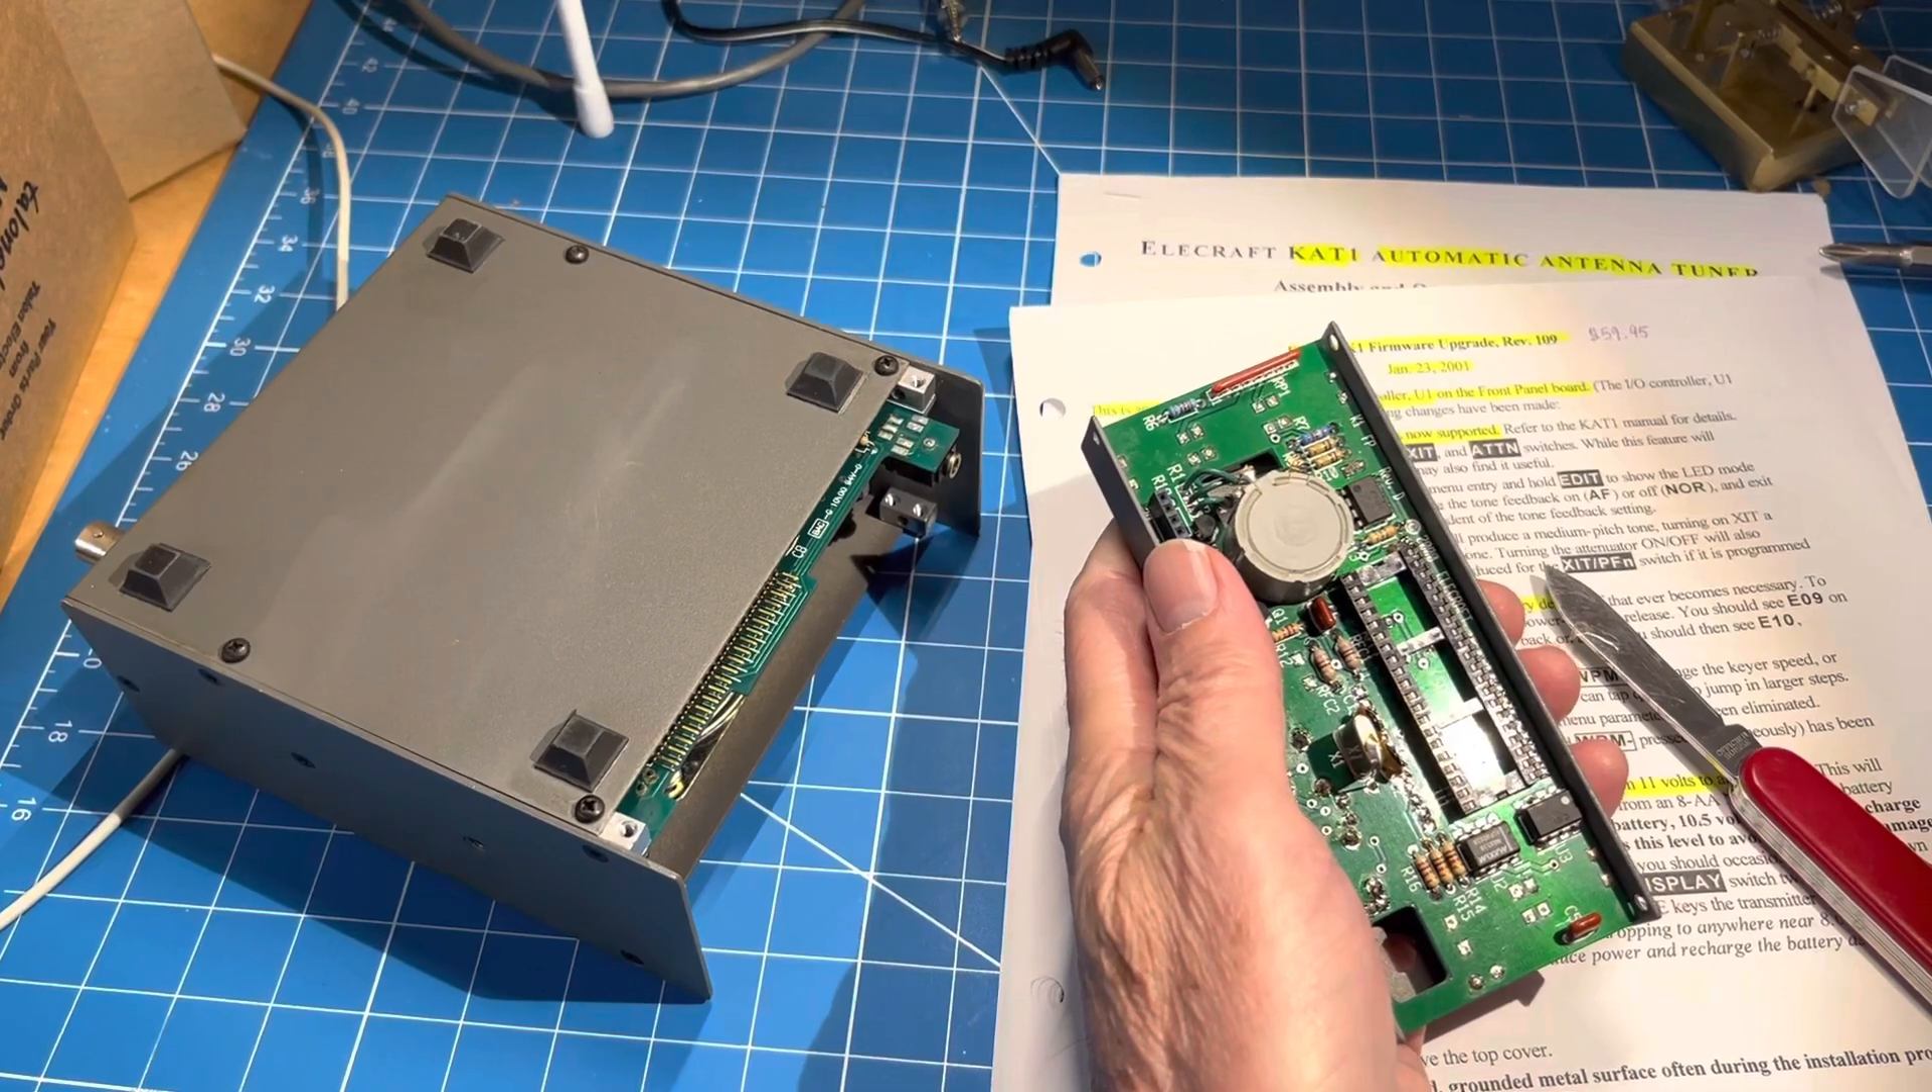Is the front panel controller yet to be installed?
Yes.